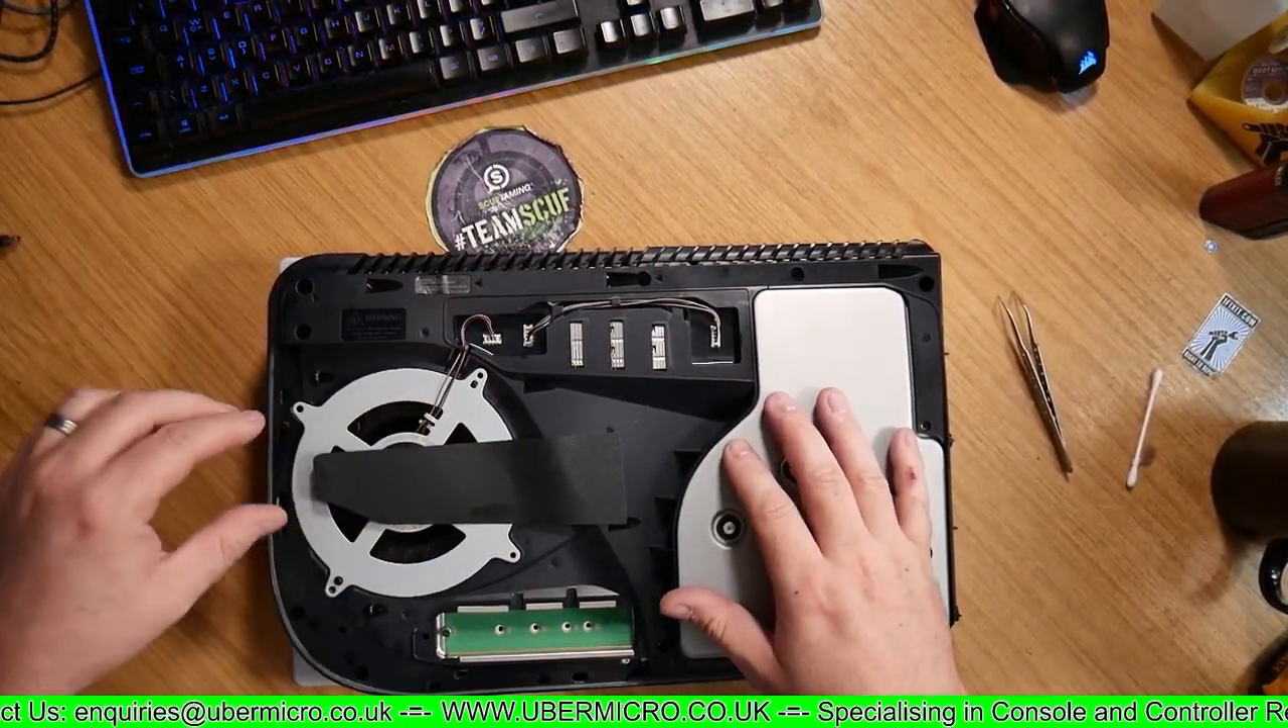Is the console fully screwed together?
No.